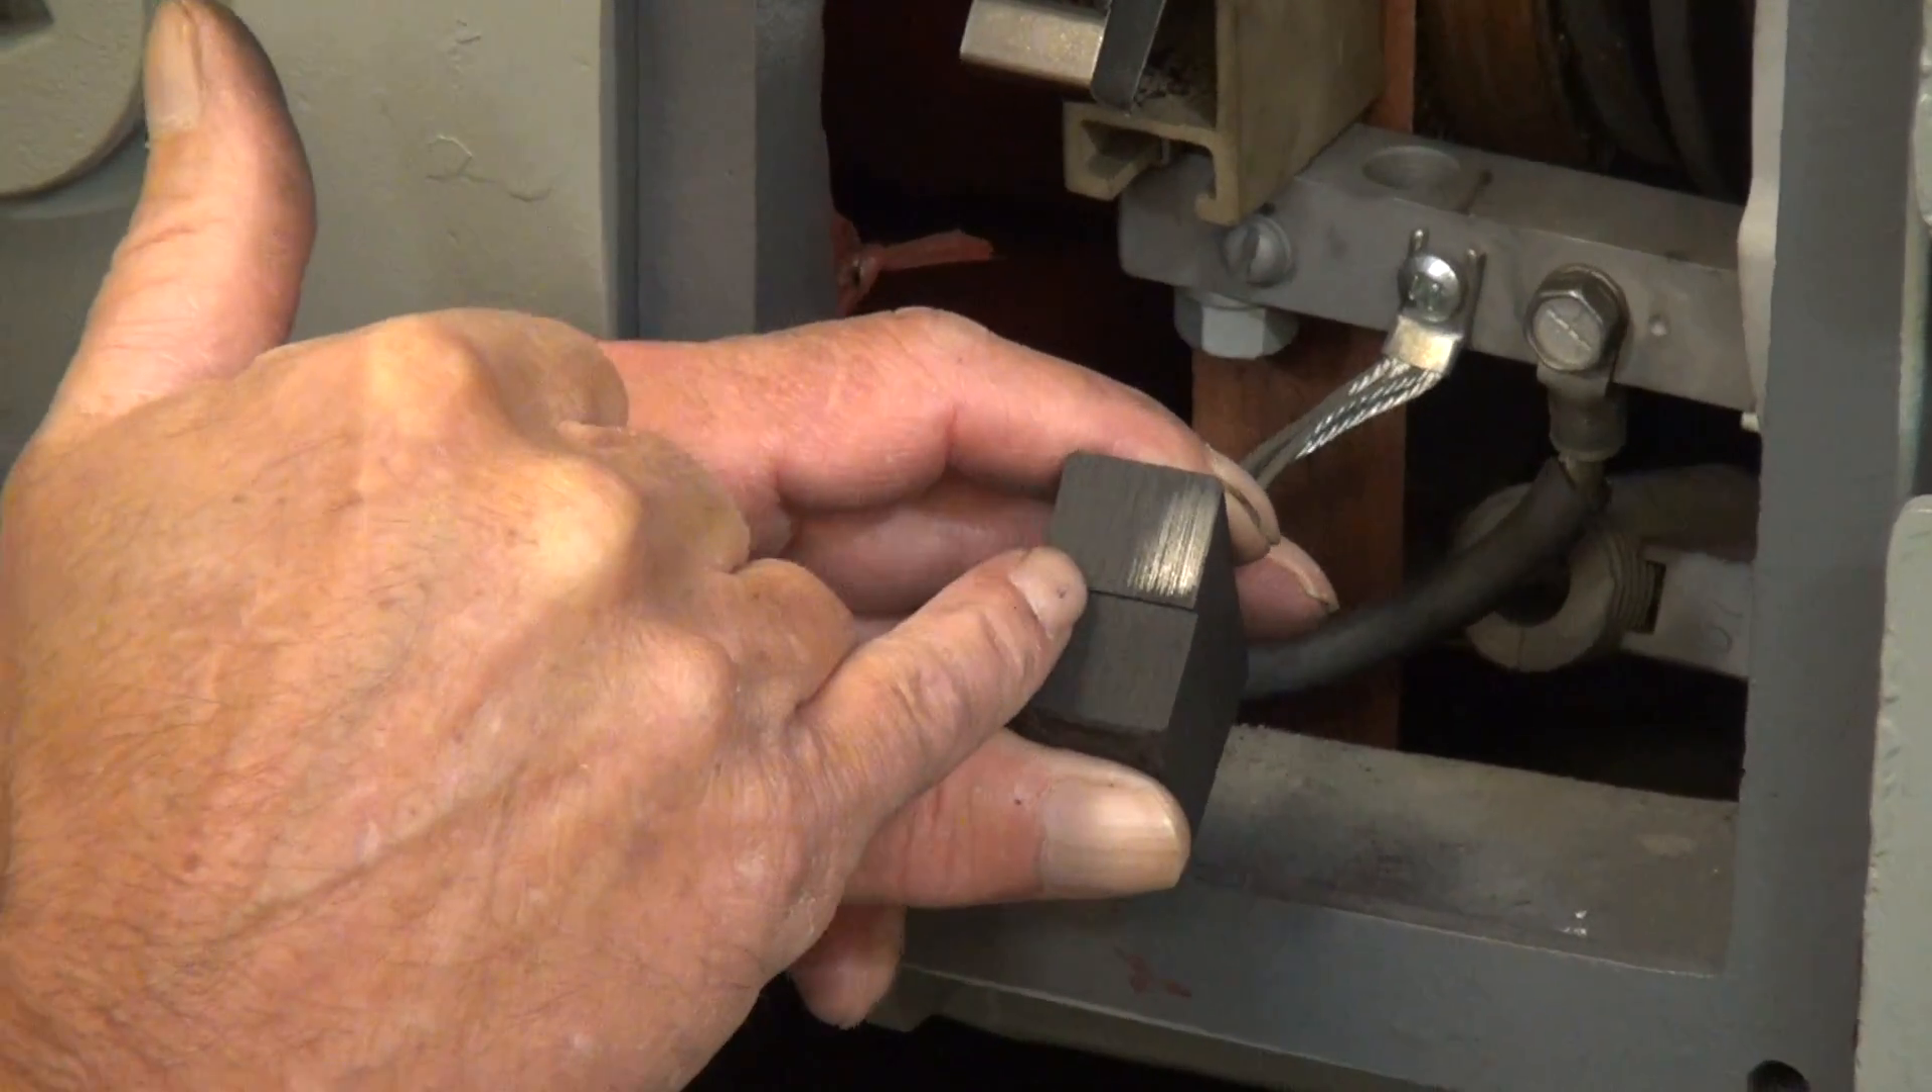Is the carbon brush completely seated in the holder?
No.